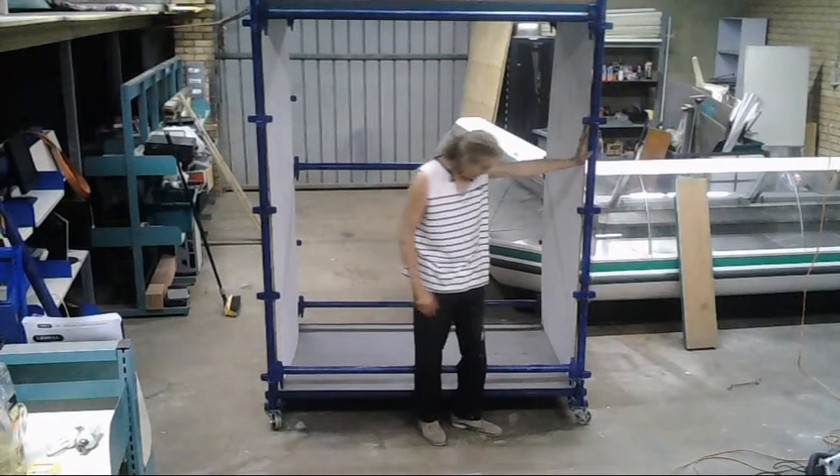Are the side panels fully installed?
Yes.